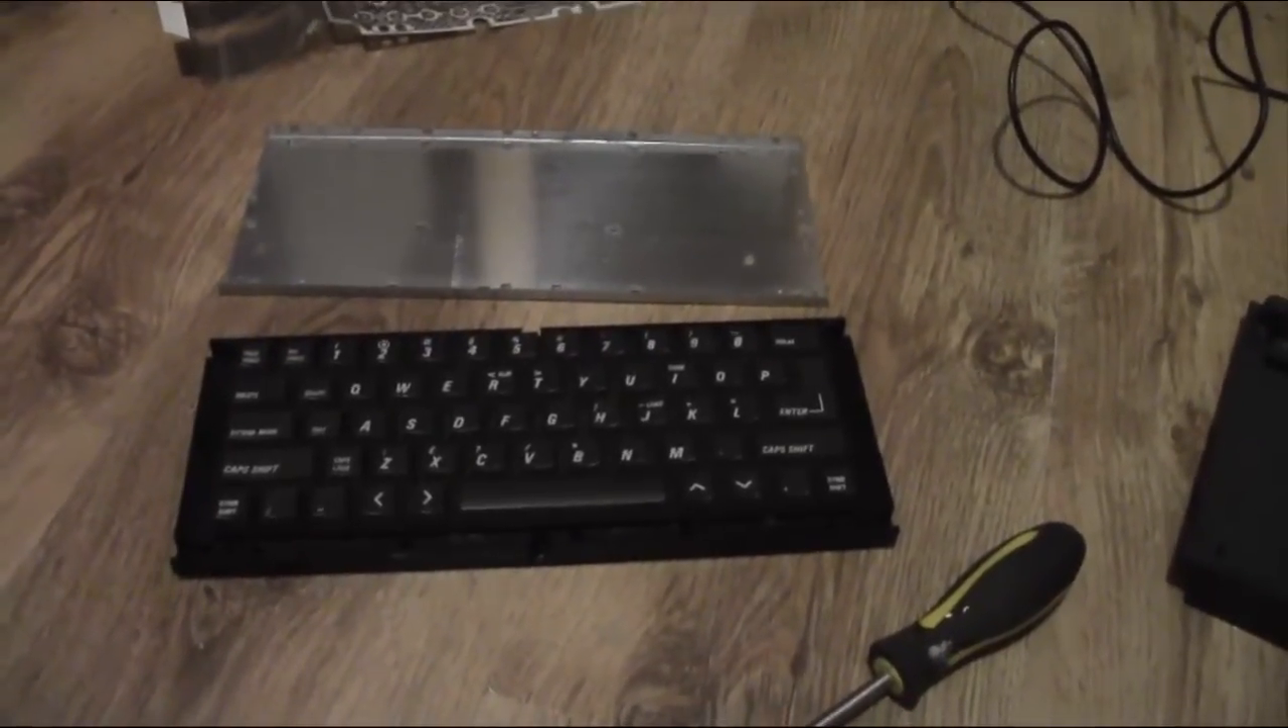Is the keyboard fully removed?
Yes.